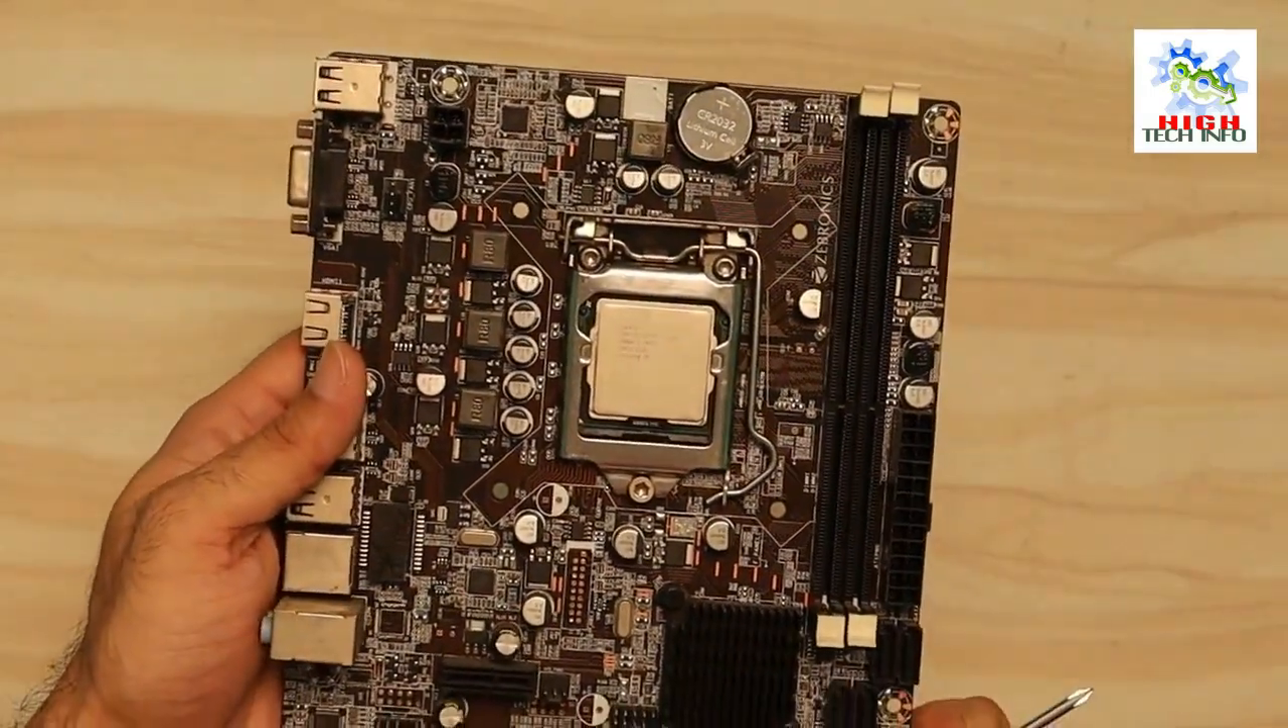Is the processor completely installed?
Yes.